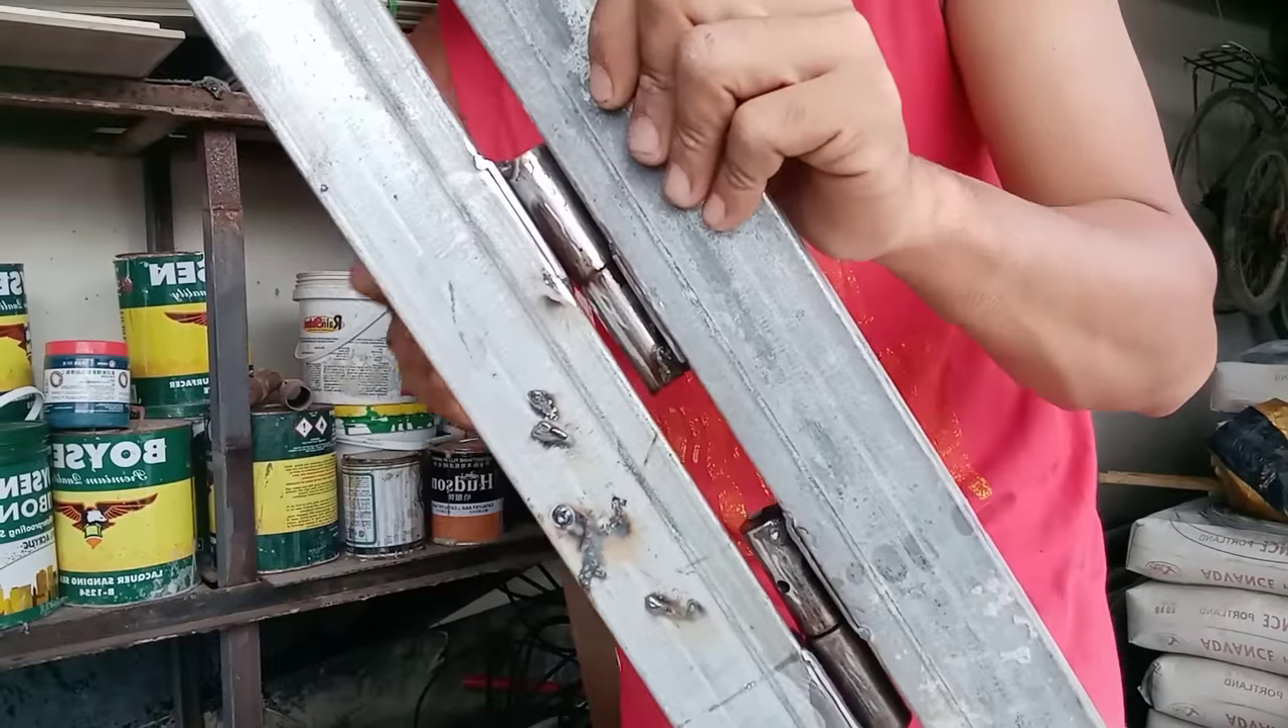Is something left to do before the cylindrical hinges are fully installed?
No.